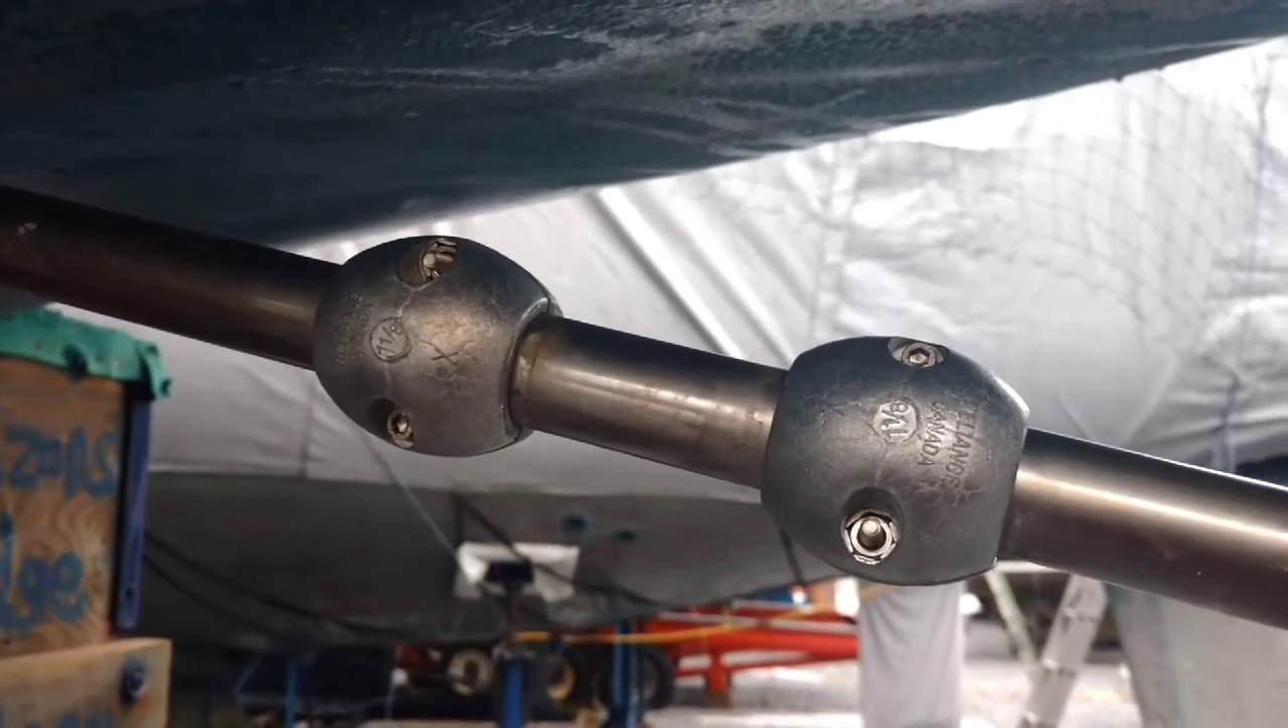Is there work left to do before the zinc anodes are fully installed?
No.